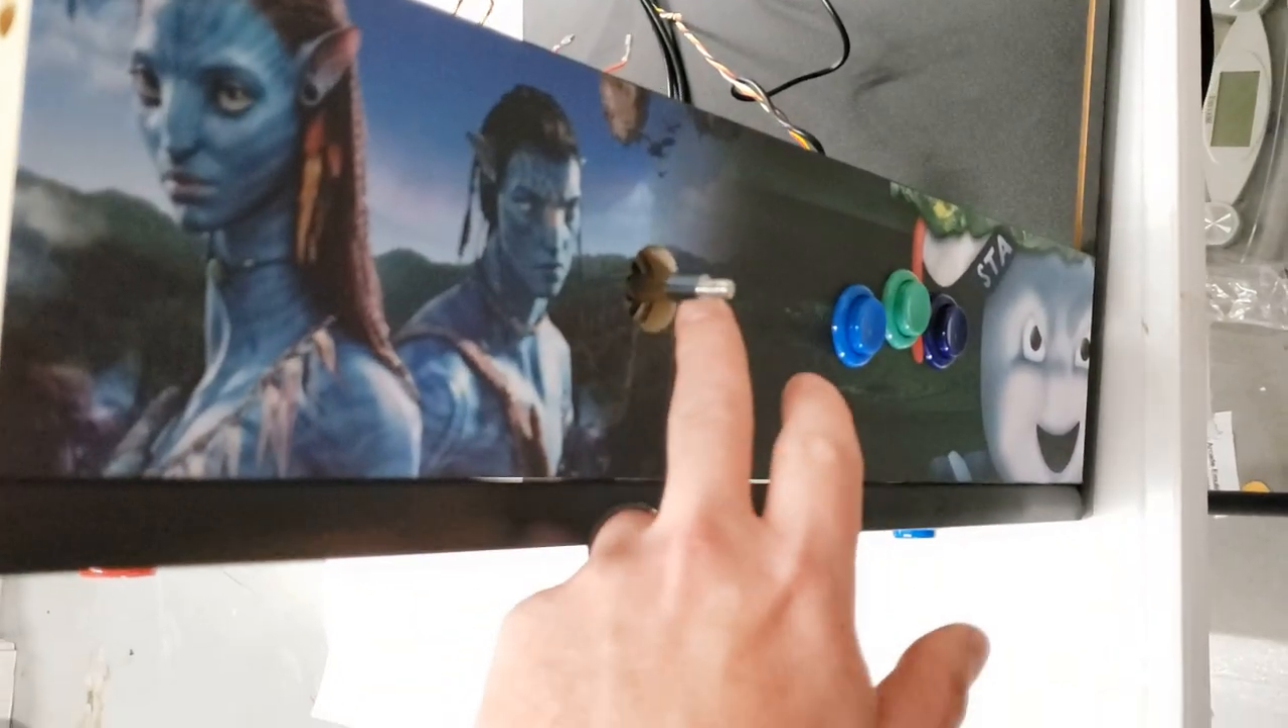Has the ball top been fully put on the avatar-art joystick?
No.